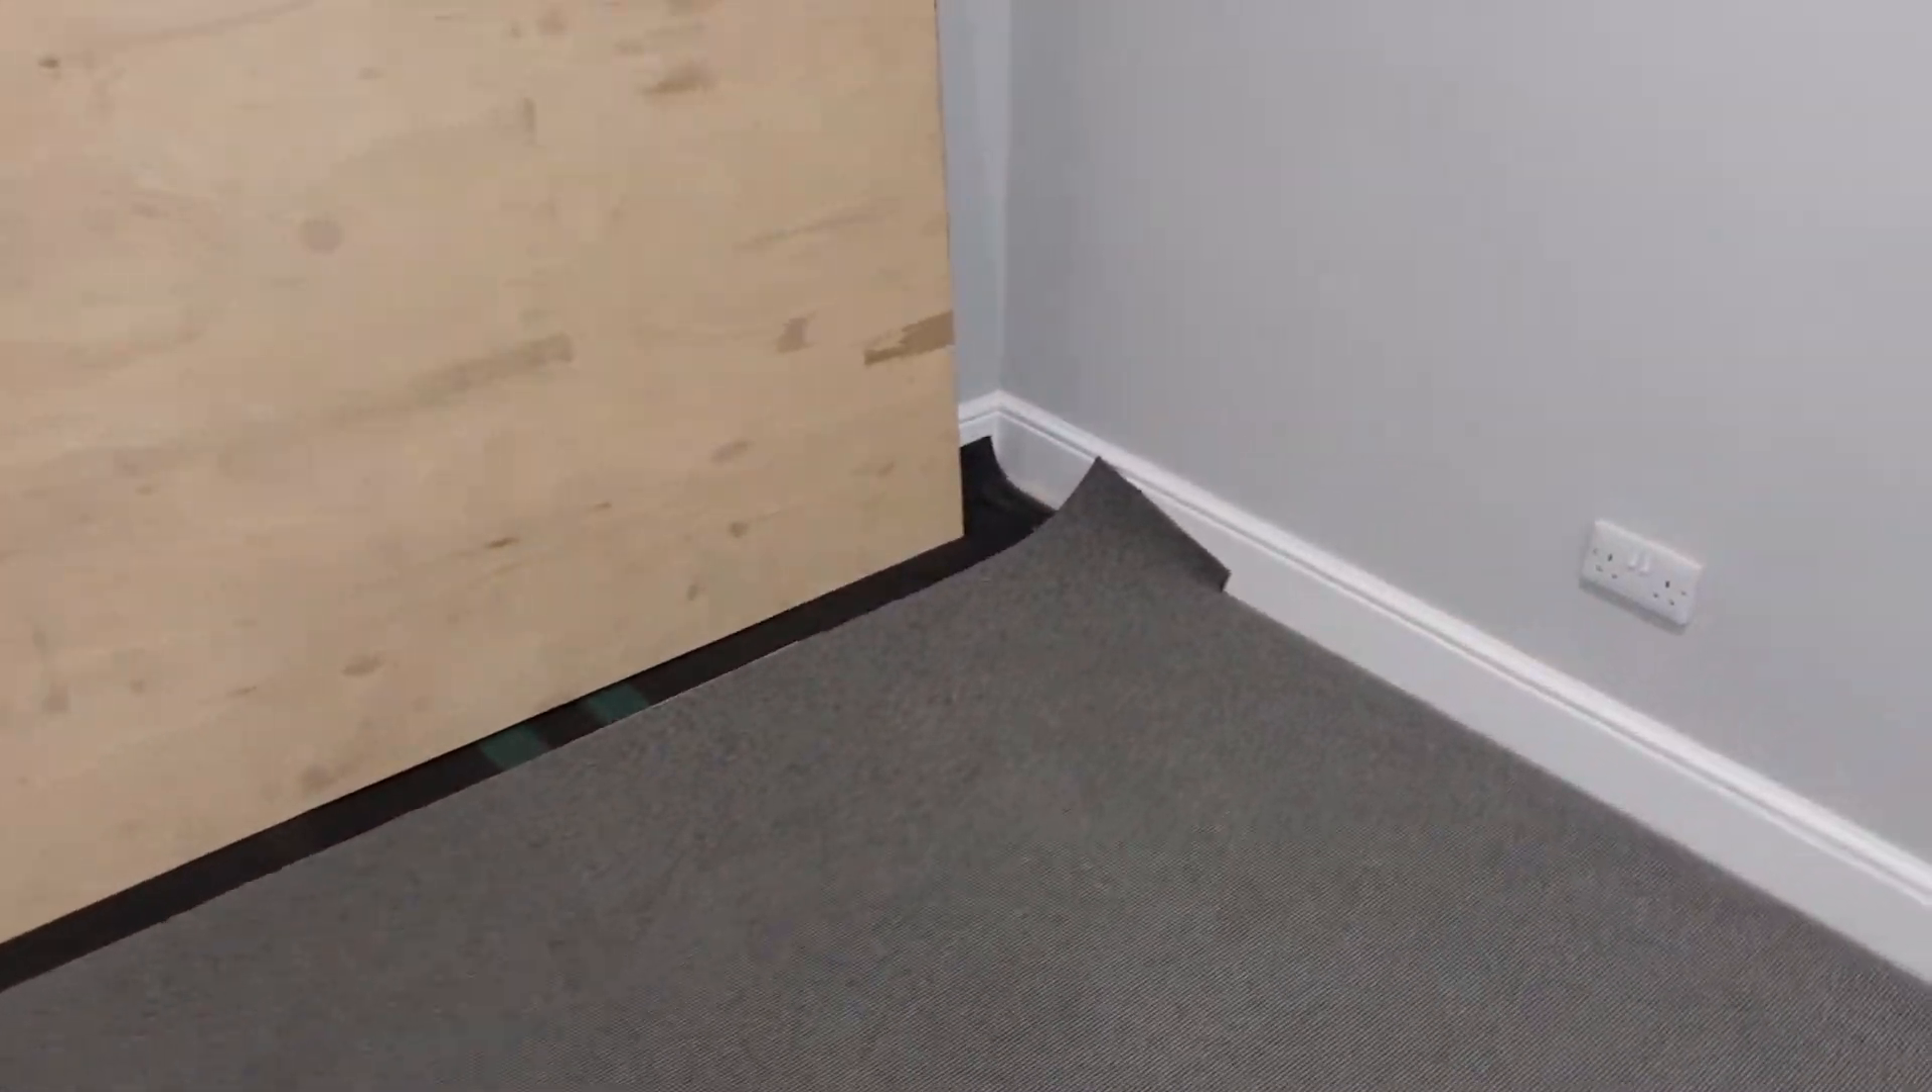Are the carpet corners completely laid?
No.